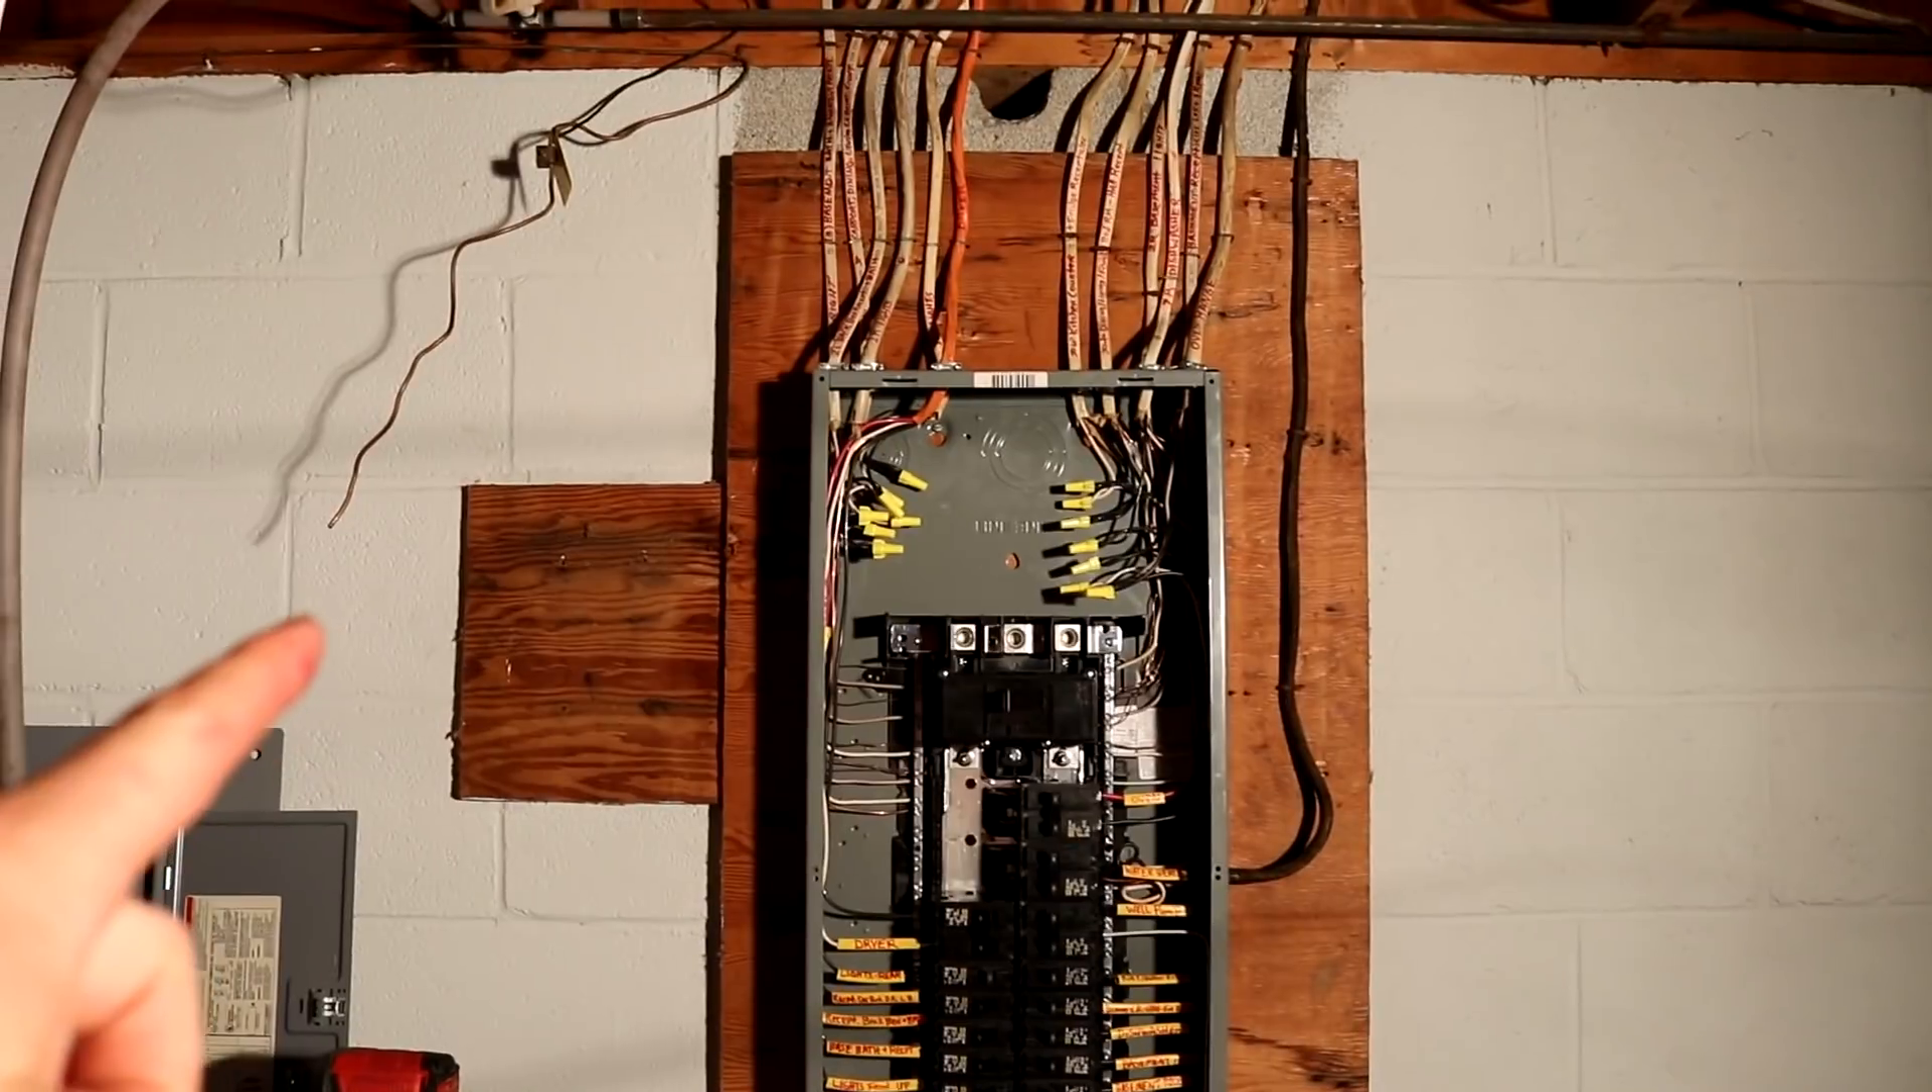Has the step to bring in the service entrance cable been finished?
No.